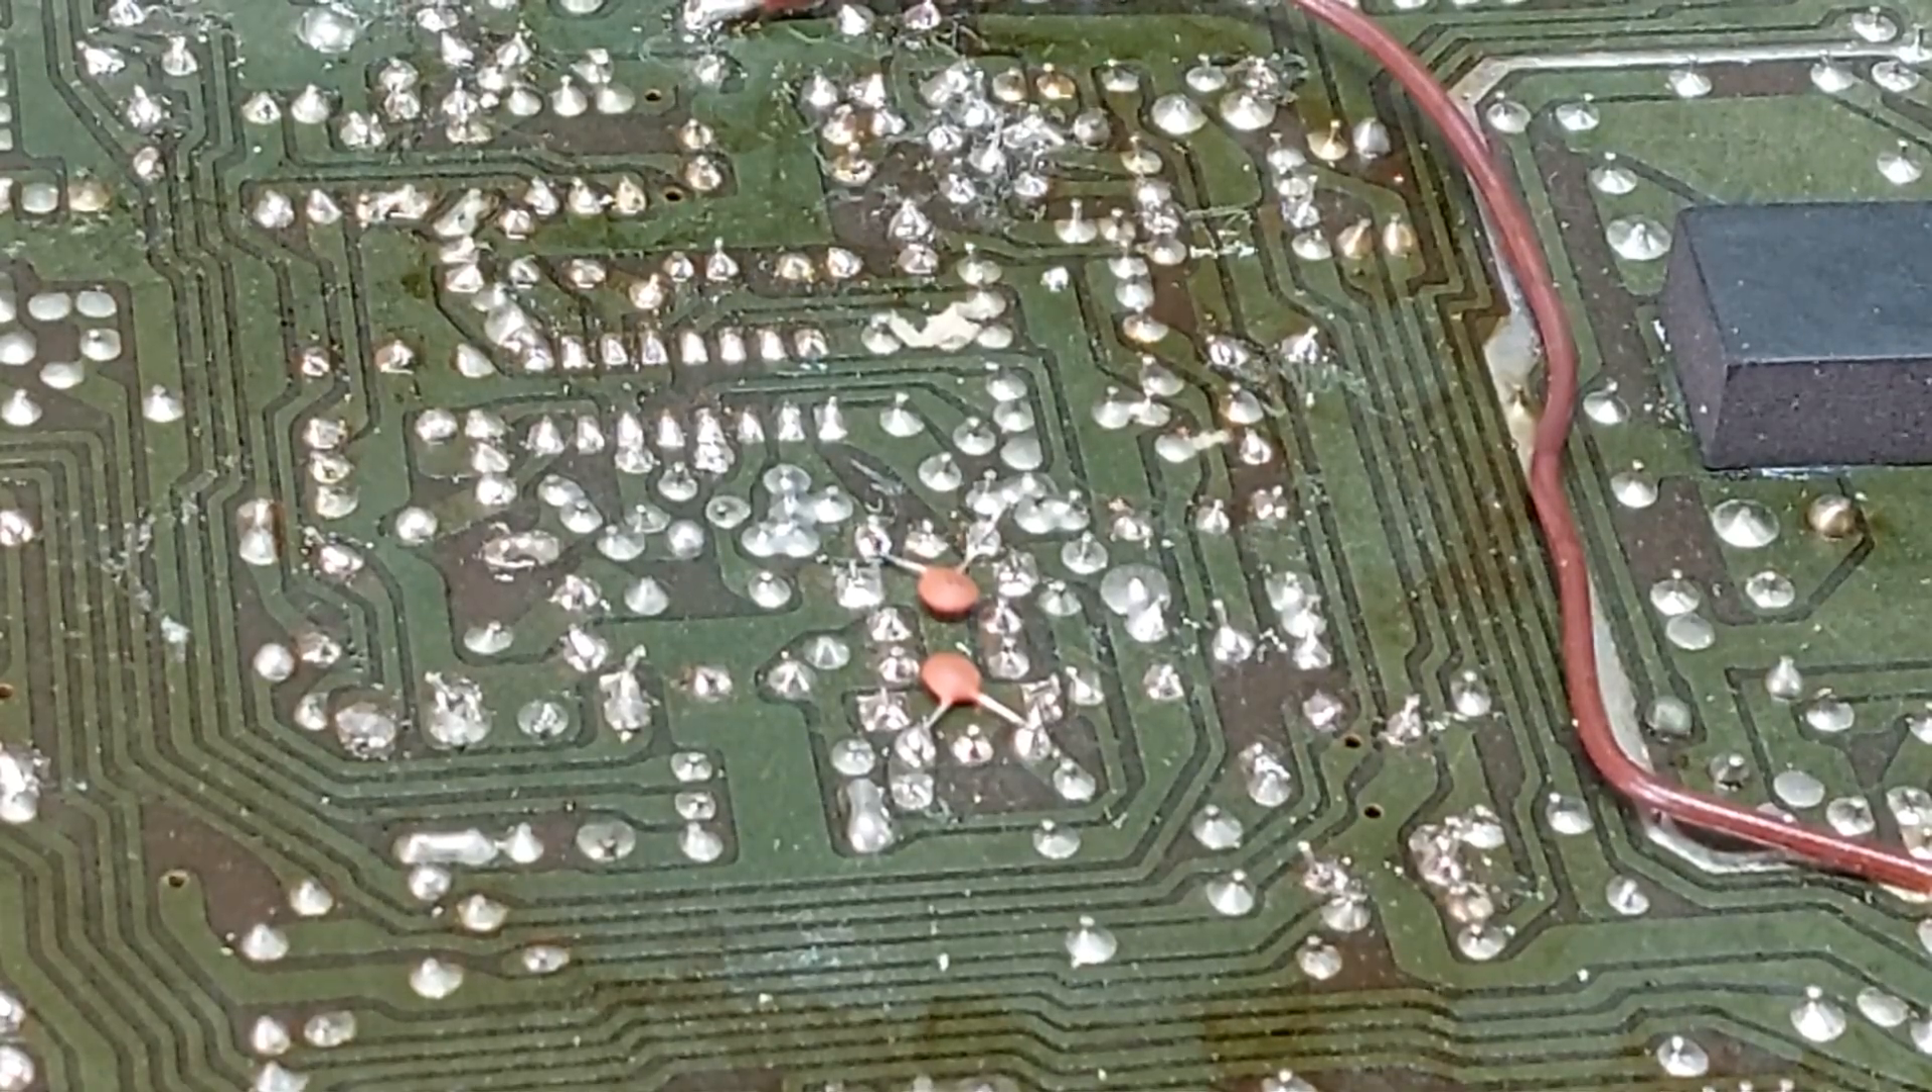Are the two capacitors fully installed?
Yes.